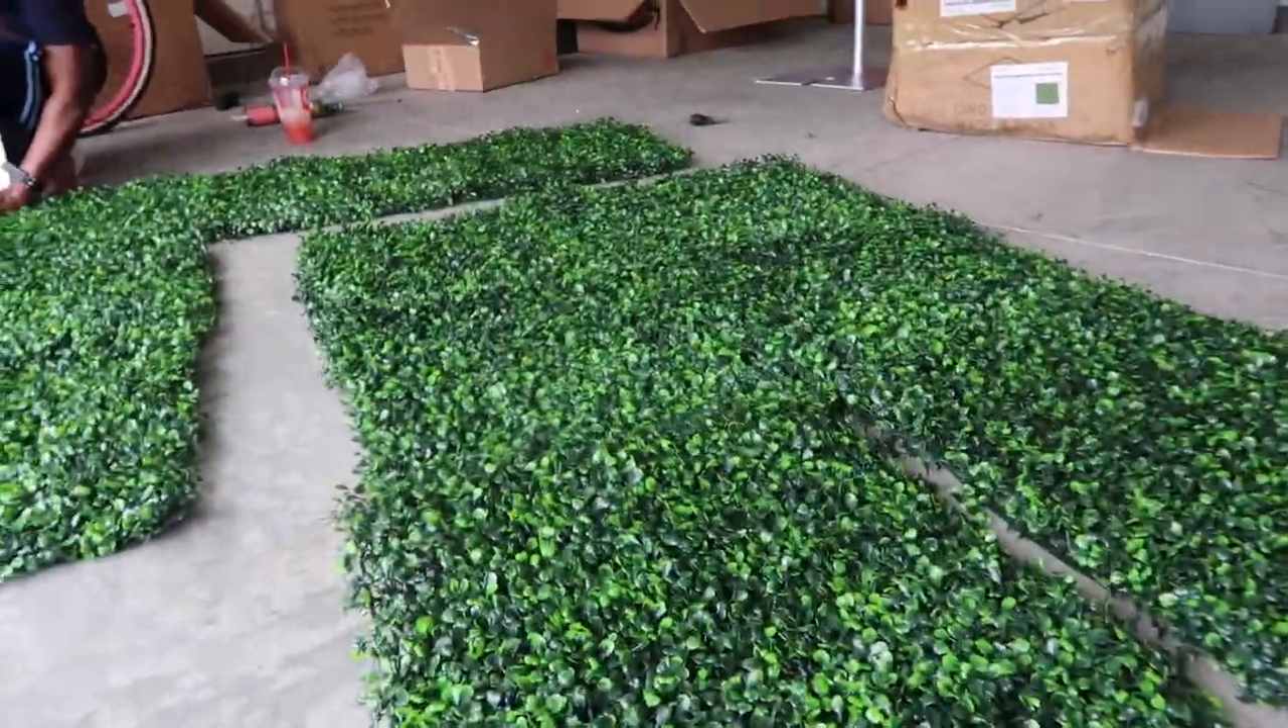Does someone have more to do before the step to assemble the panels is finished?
Yes.